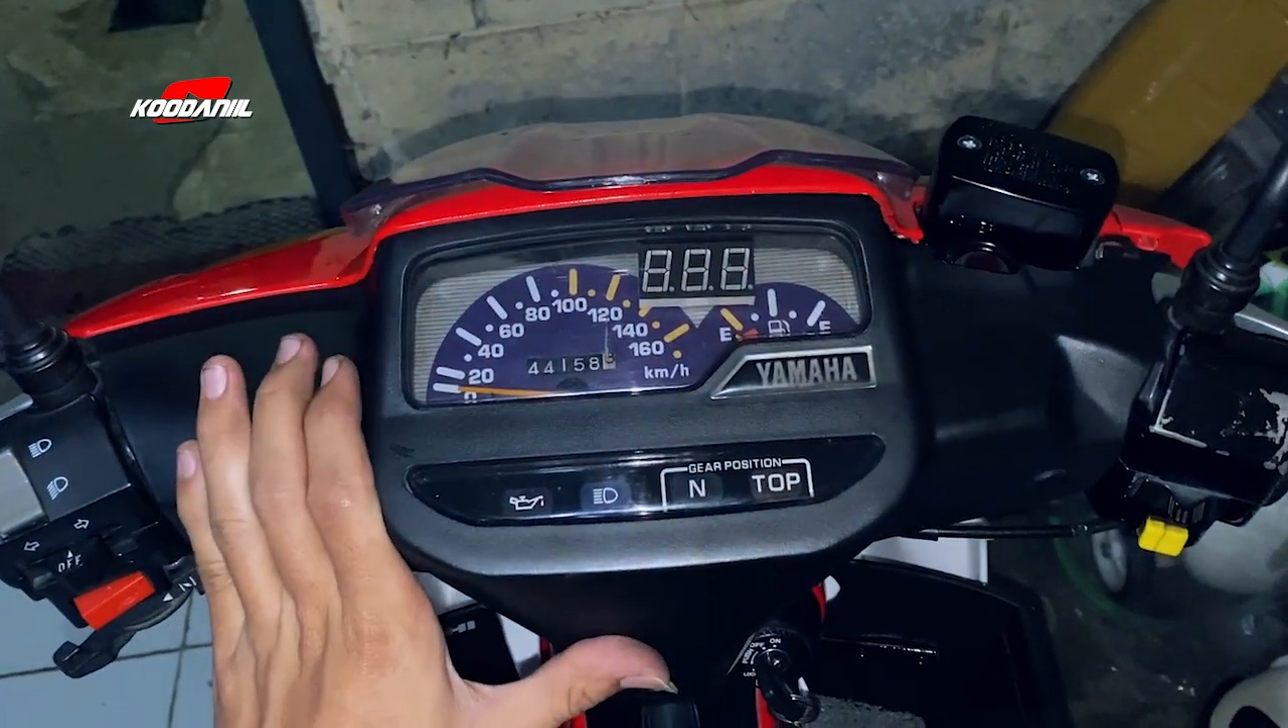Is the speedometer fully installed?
Yes.